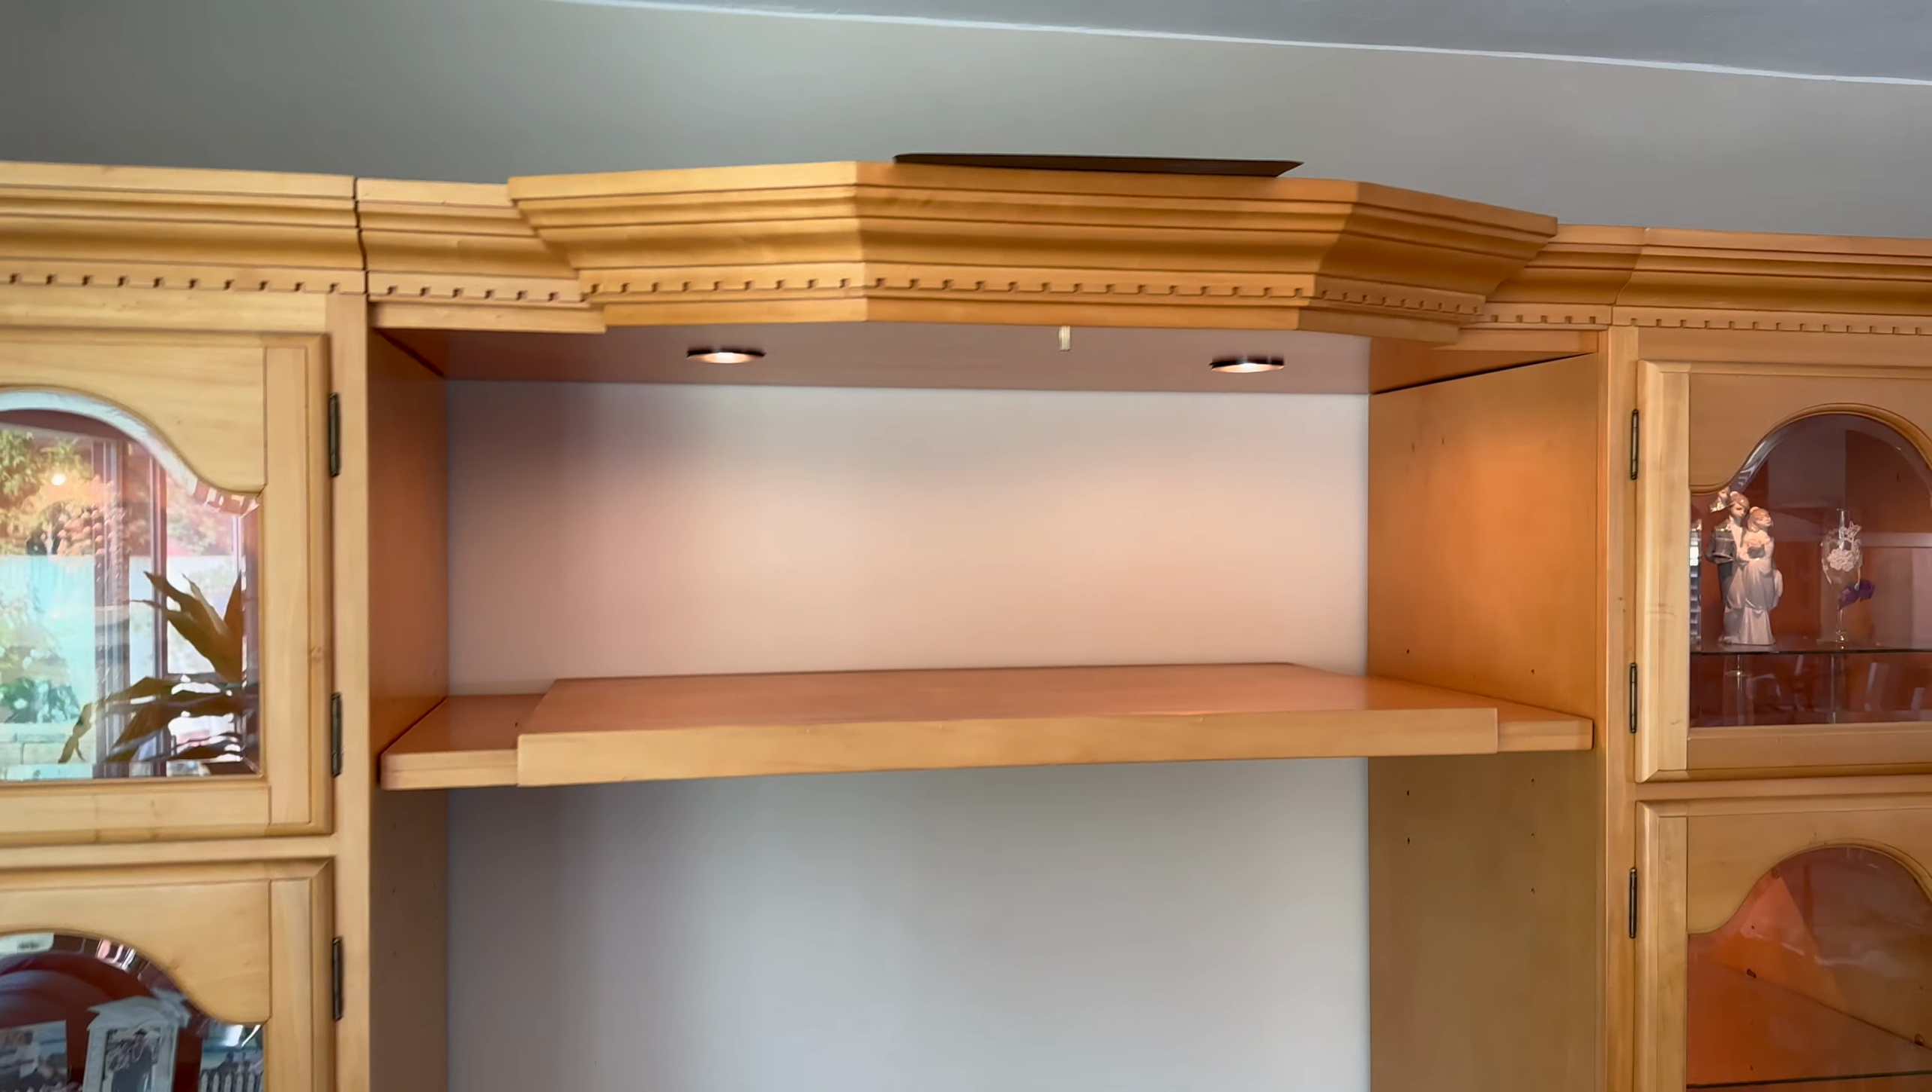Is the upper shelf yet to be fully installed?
No.